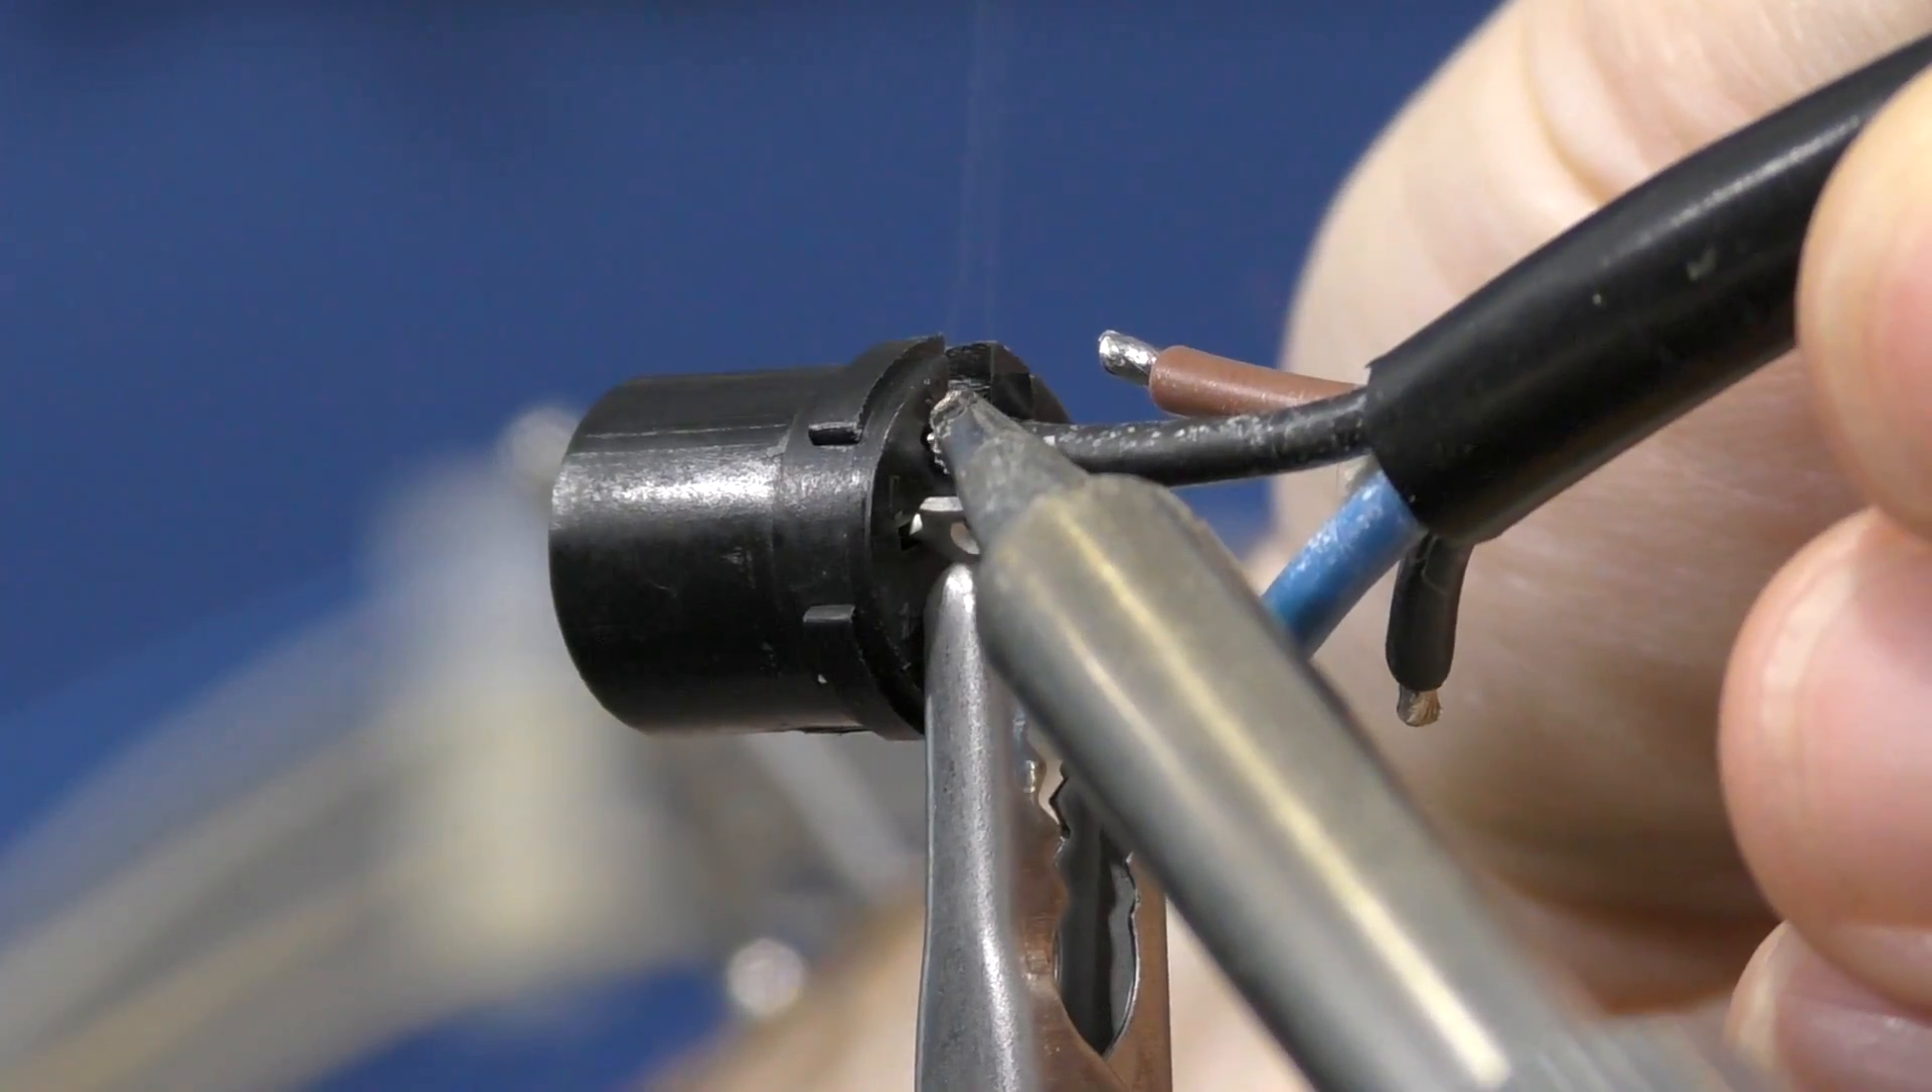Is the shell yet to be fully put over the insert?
Yes.